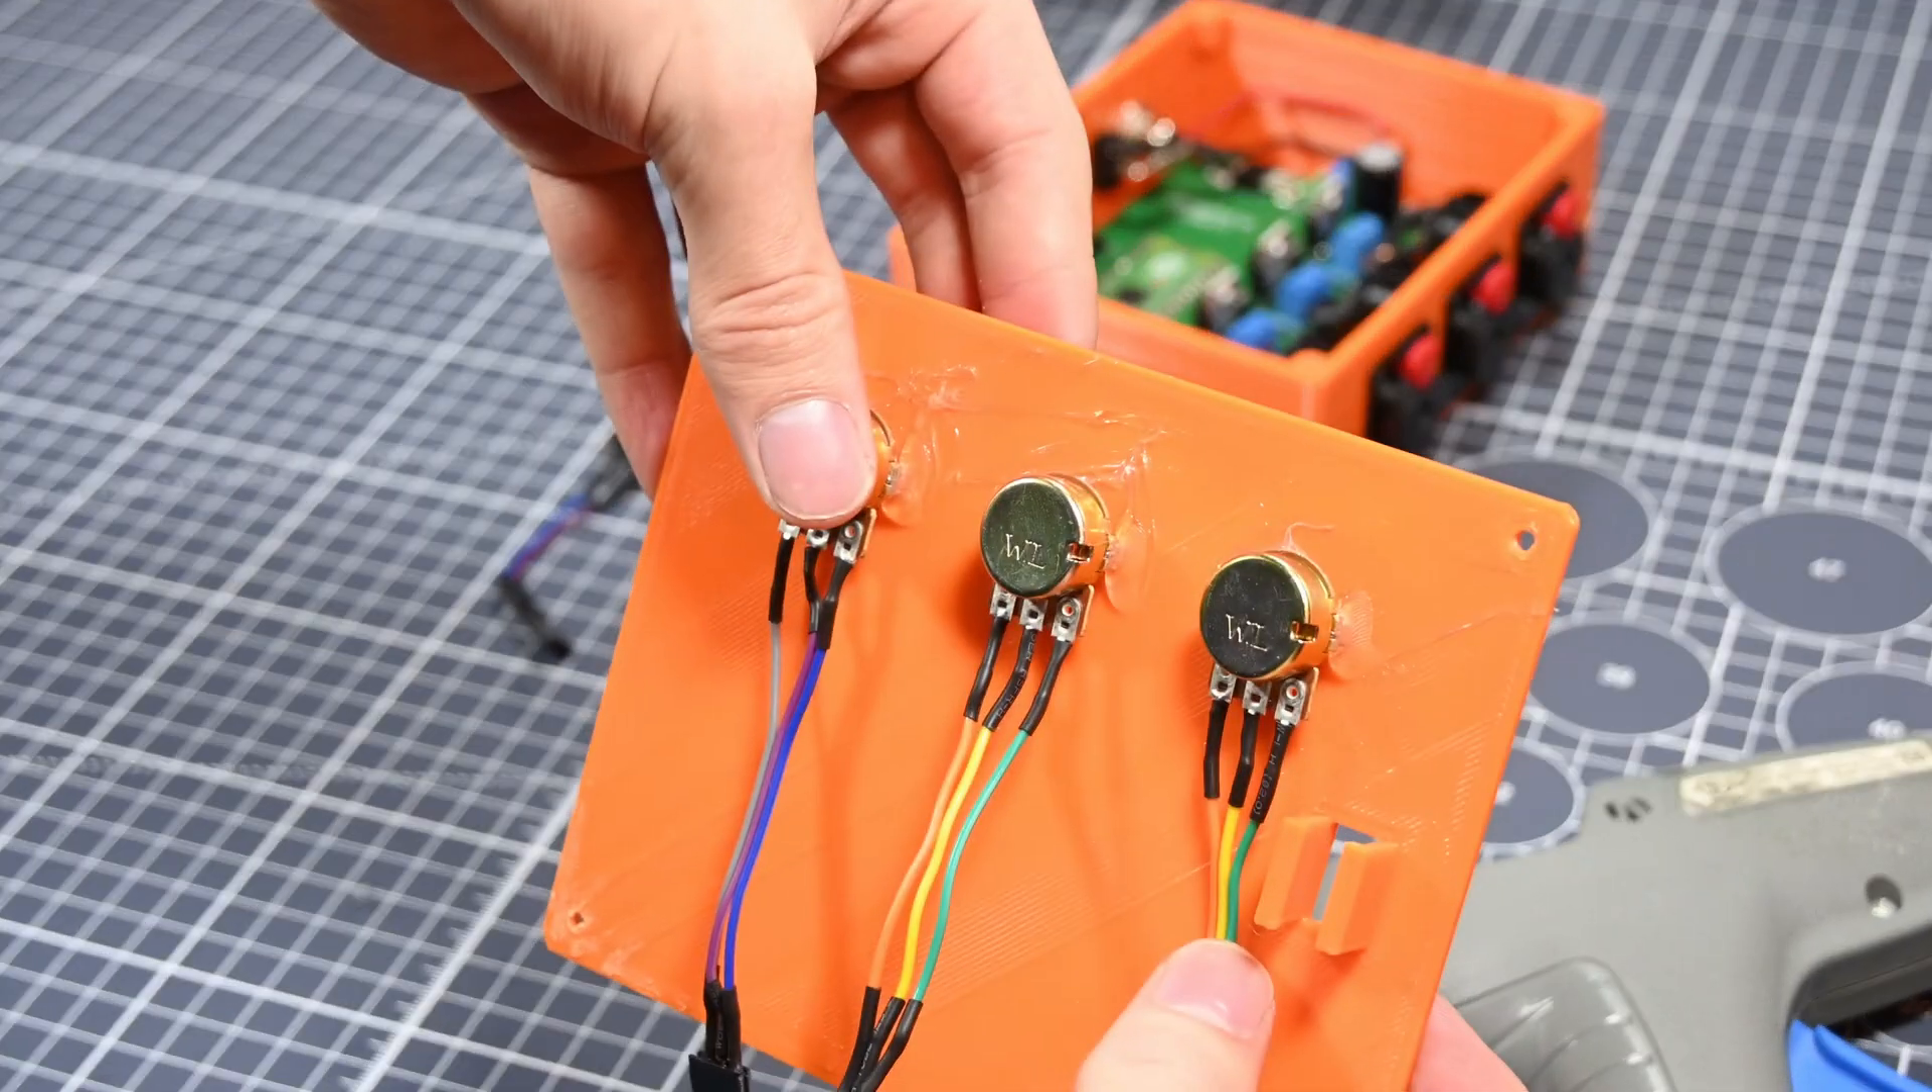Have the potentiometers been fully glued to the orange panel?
Yes.